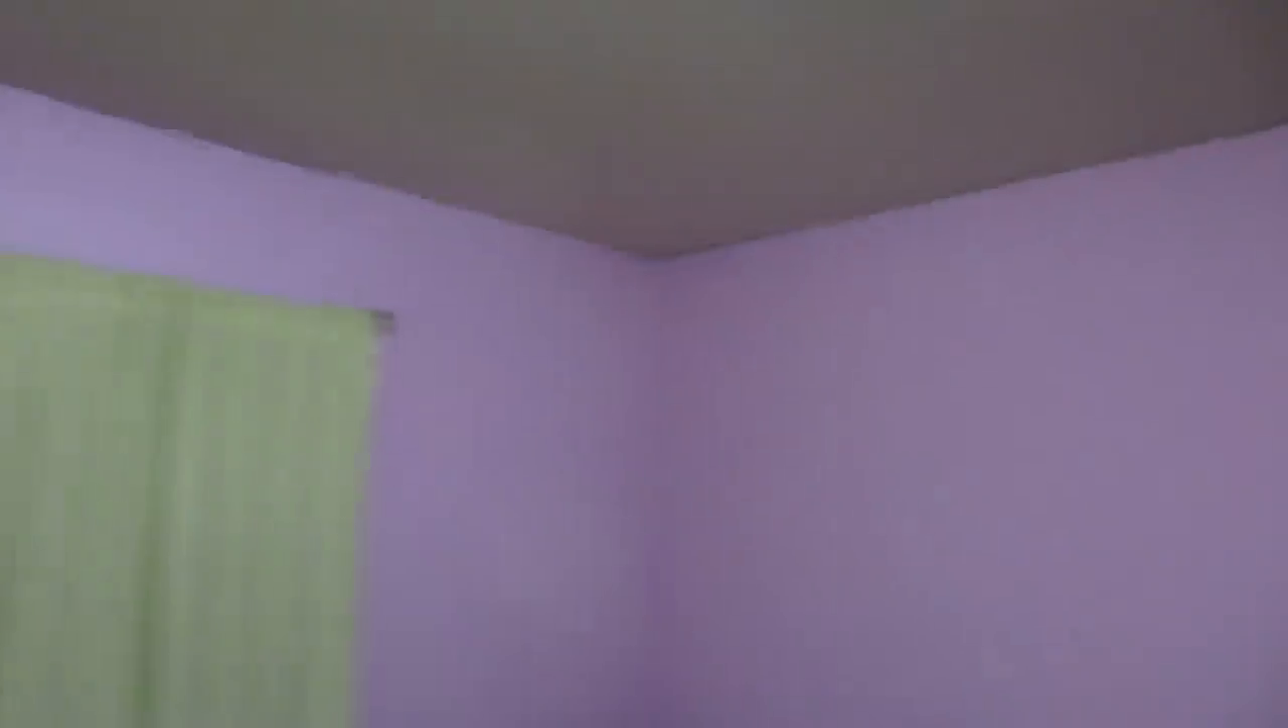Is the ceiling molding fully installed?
No.